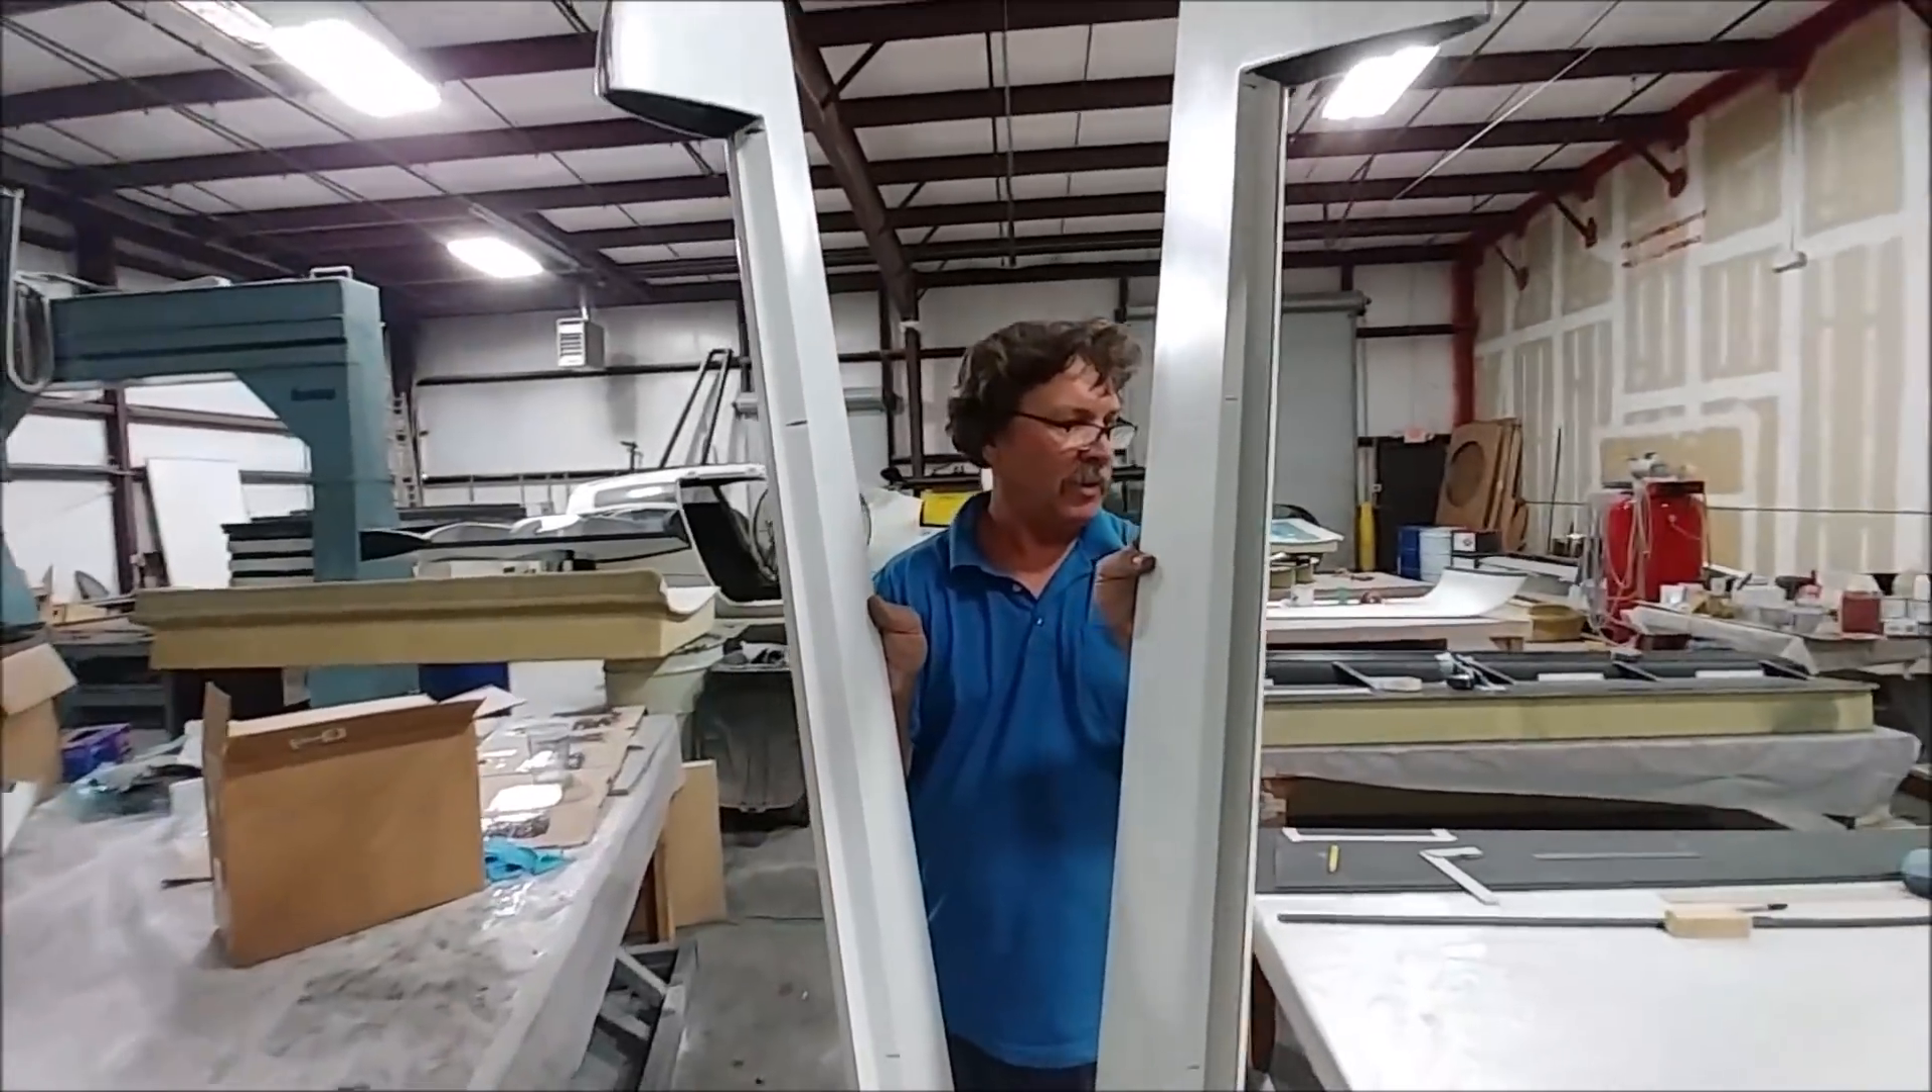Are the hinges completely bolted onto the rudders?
No.